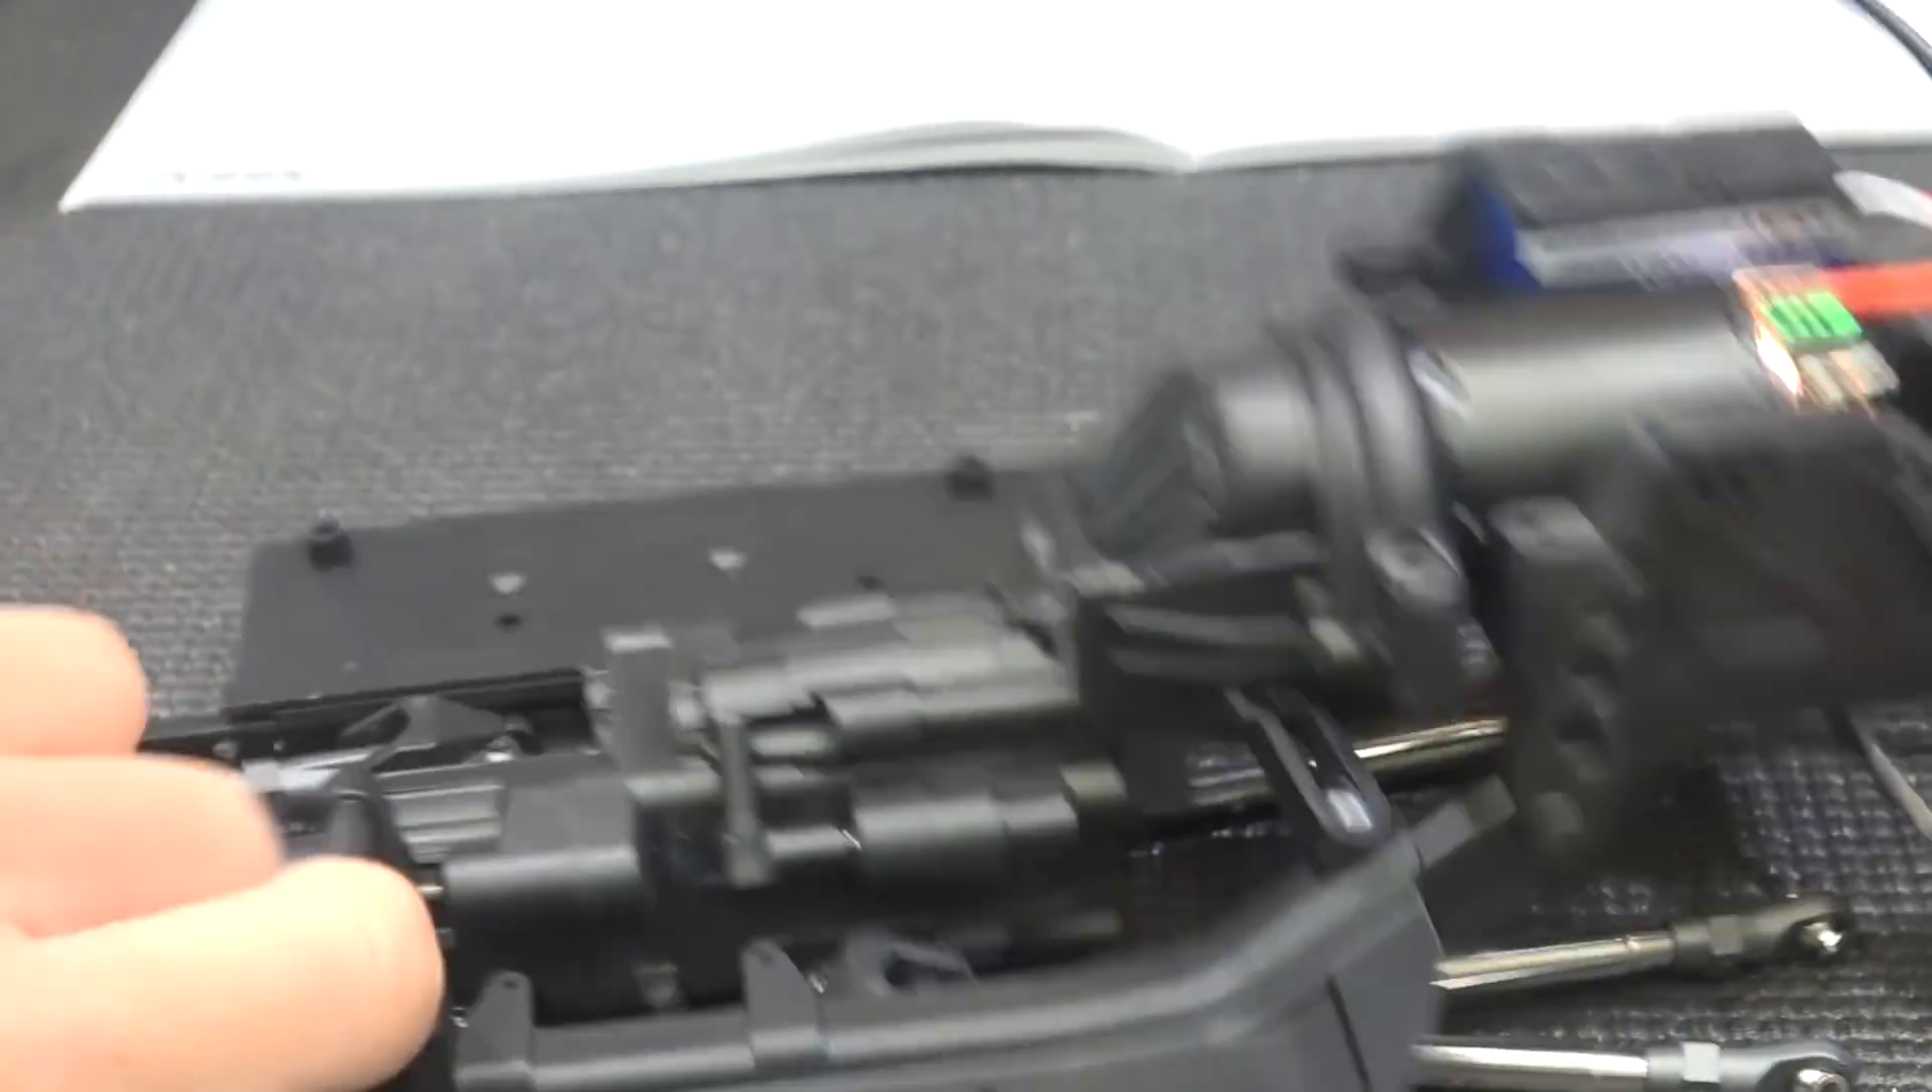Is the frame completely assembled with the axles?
No.